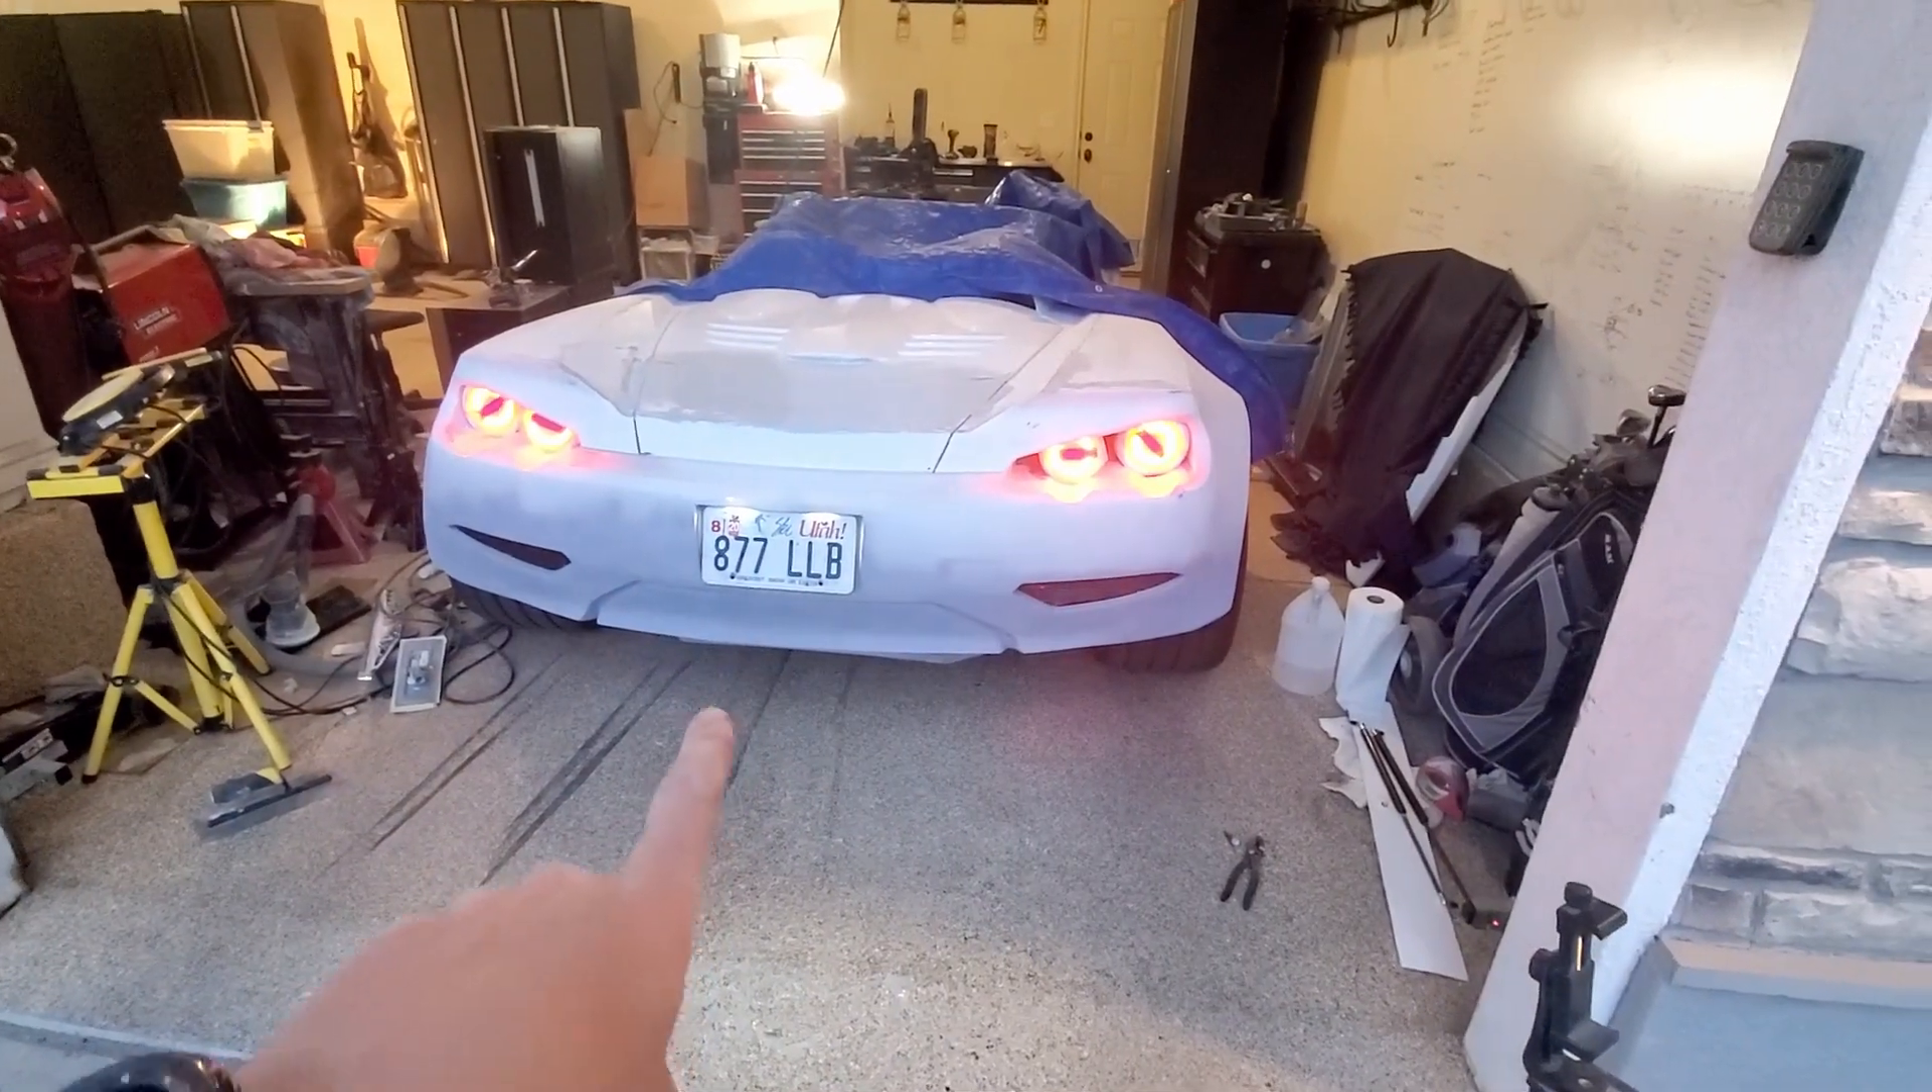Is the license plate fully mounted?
Yes.